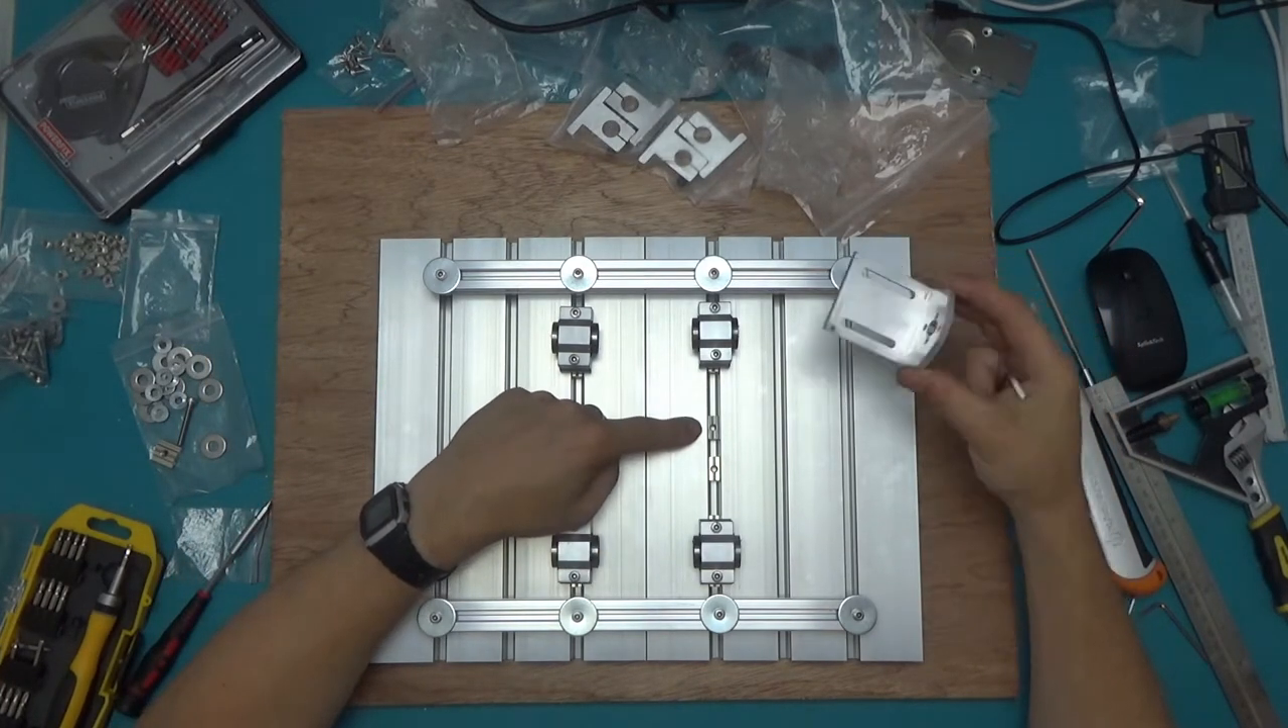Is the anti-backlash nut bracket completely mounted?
No.